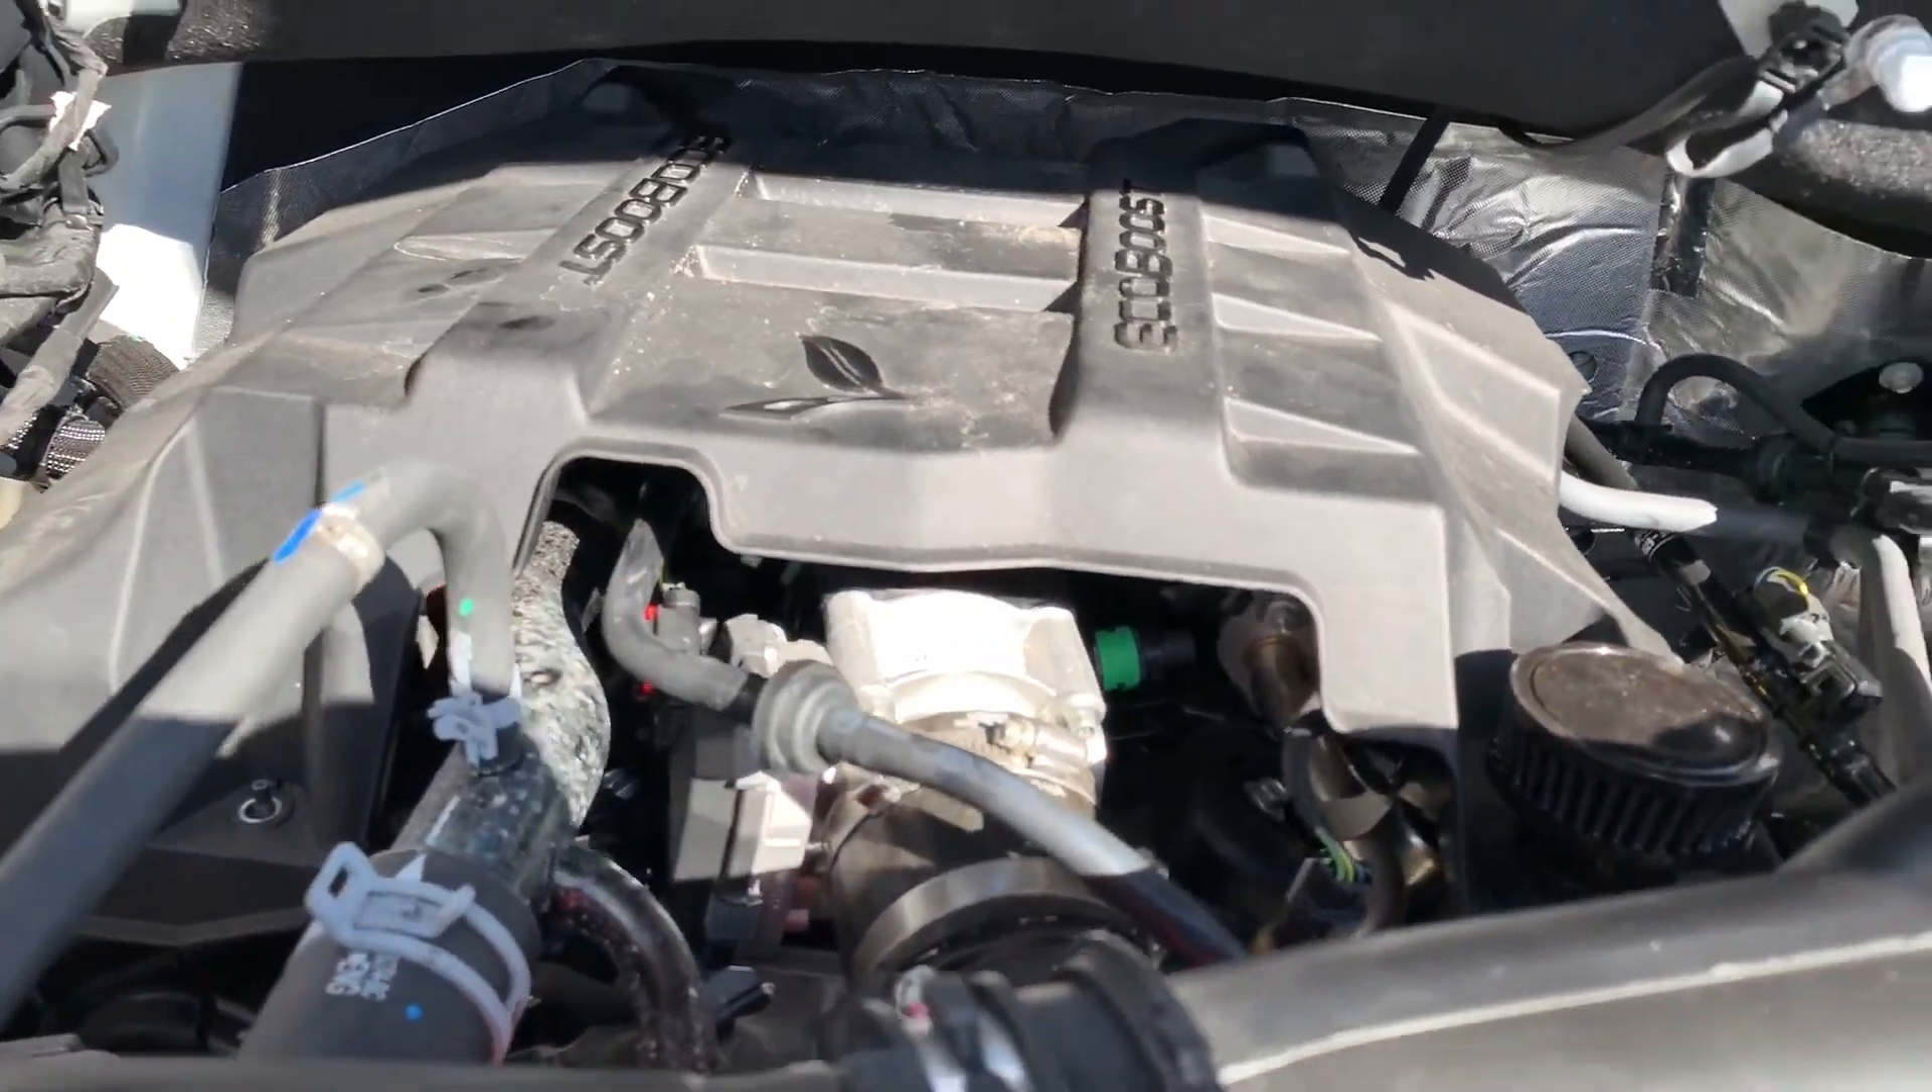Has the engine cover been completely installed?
Yes.